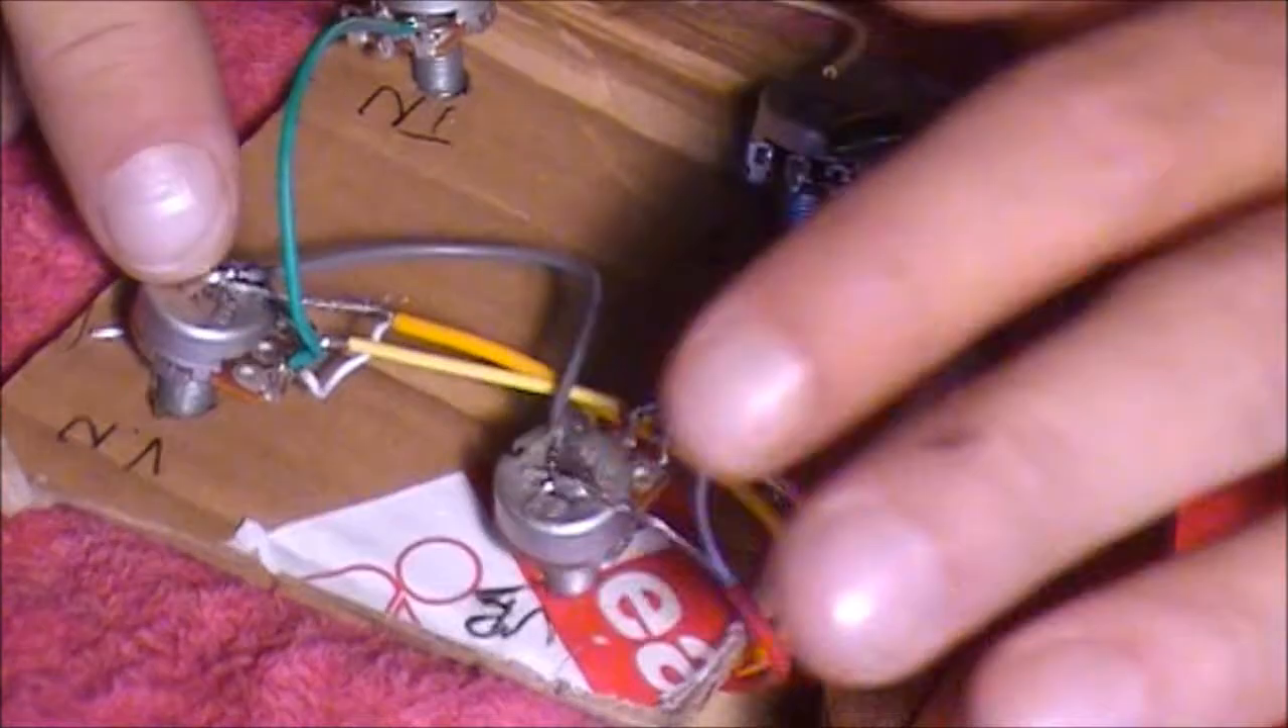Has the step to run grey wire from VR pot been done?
Yes.